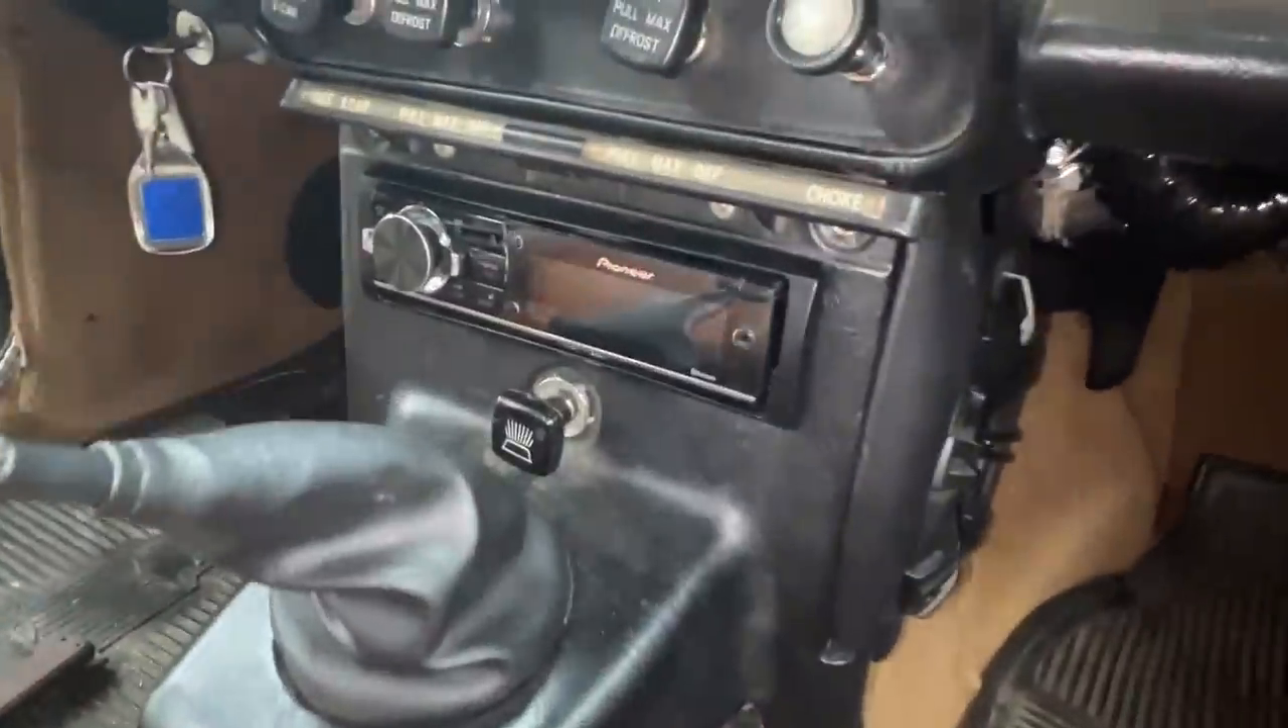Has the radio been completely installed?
Yes.